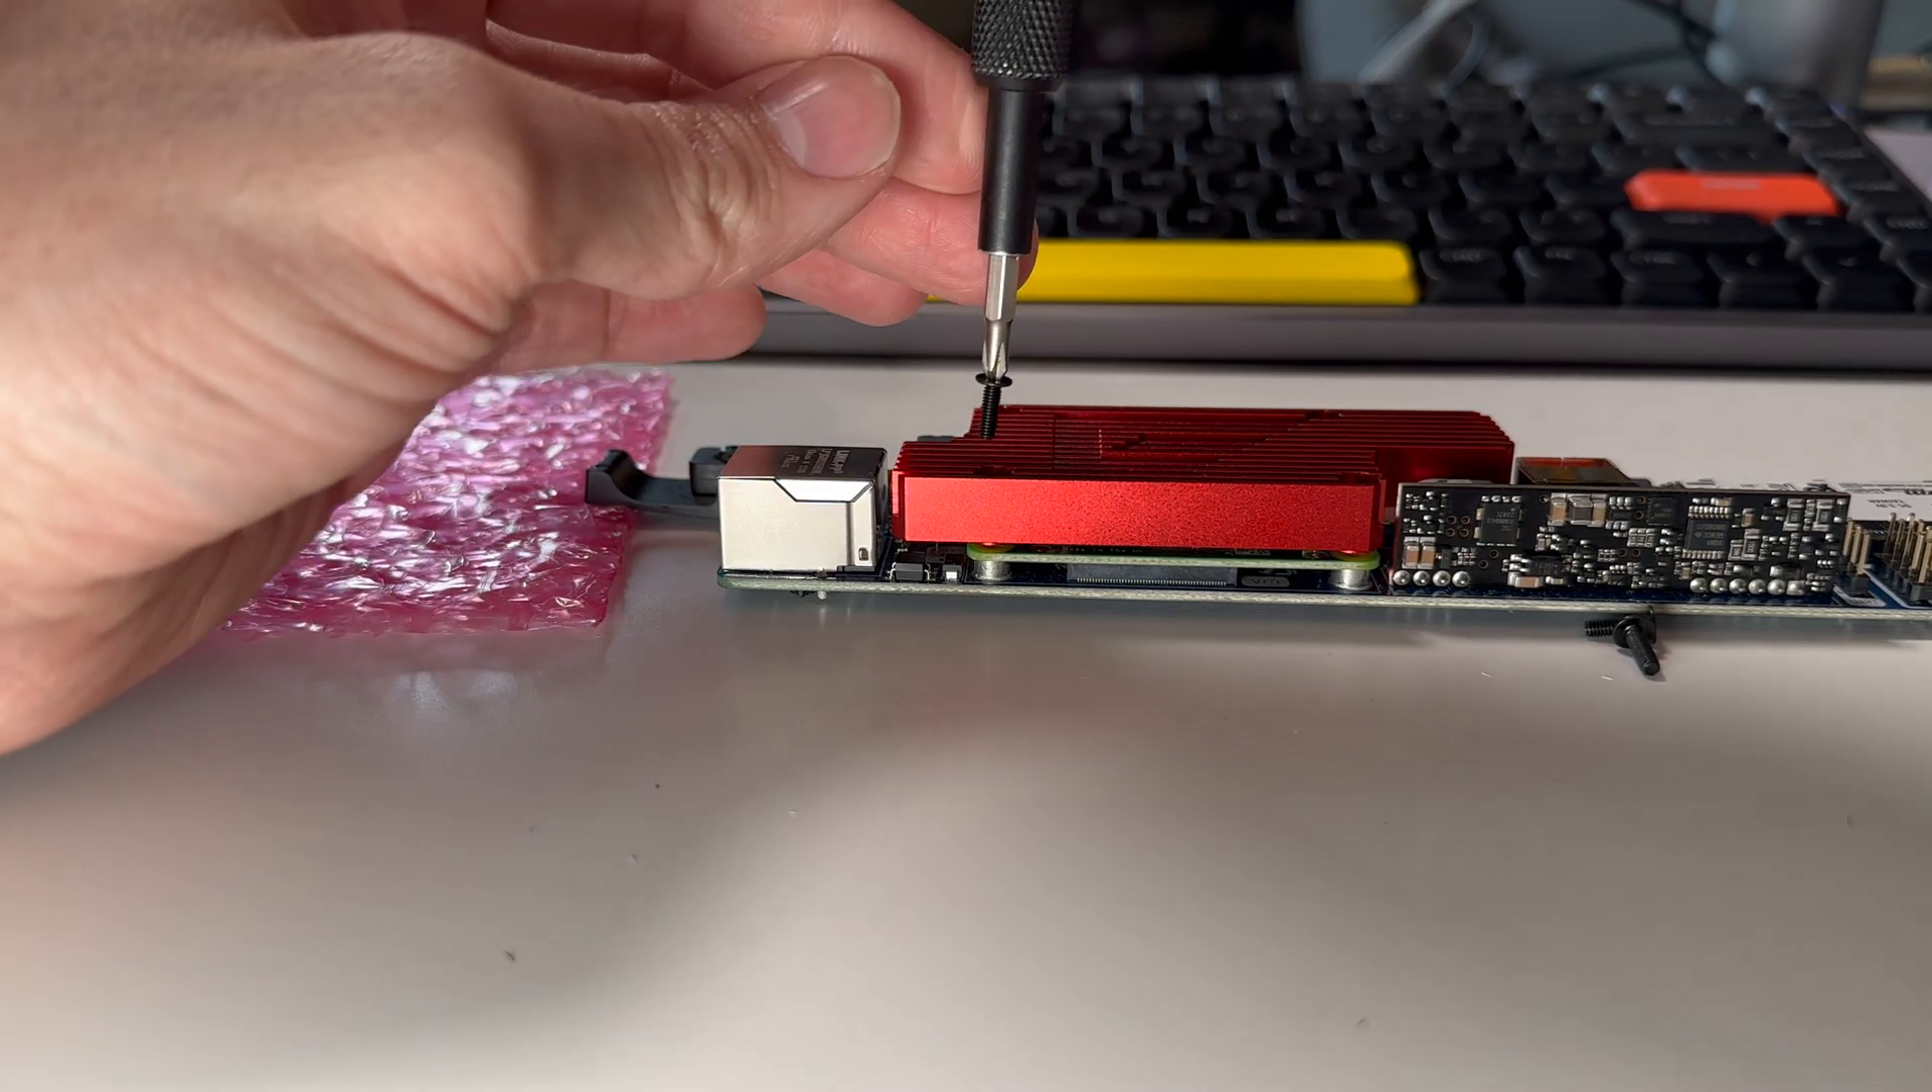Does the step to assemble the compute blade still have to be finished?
Yes.